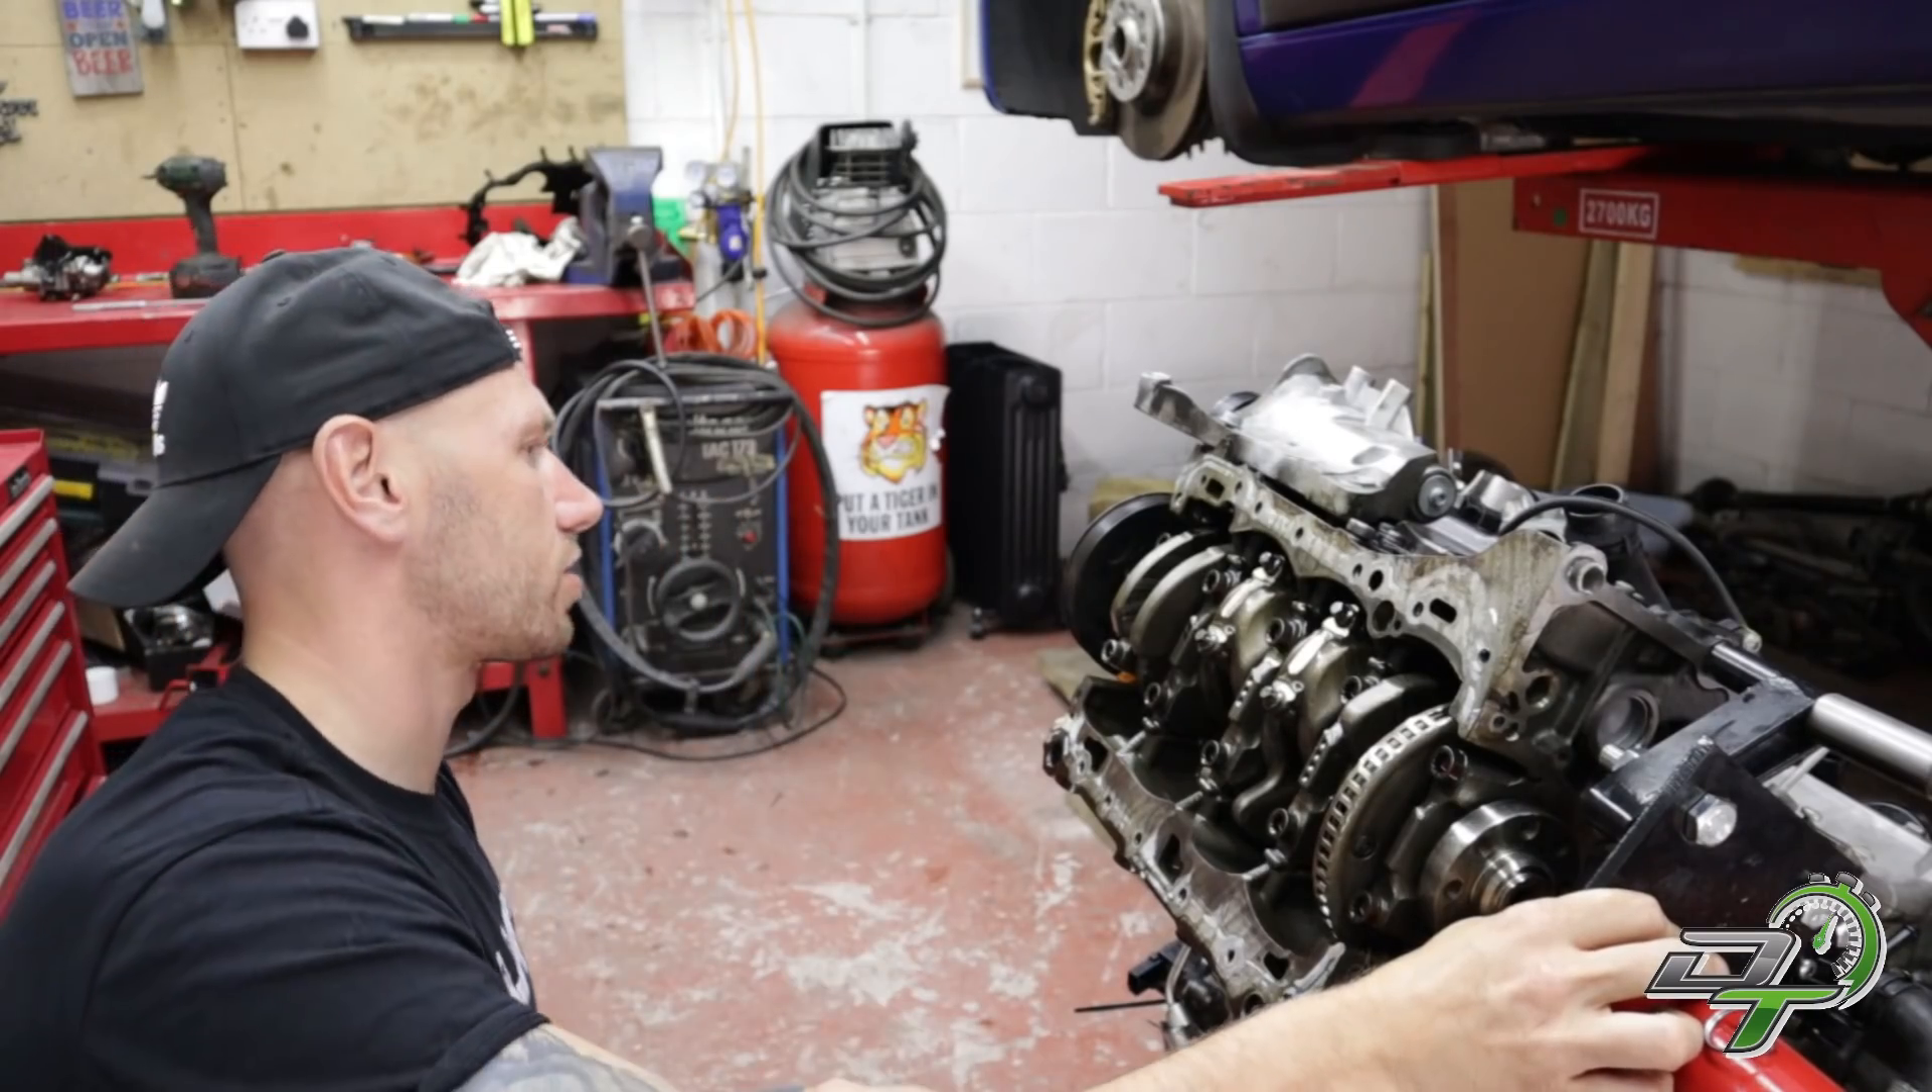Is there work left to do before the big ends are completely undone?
Yes.